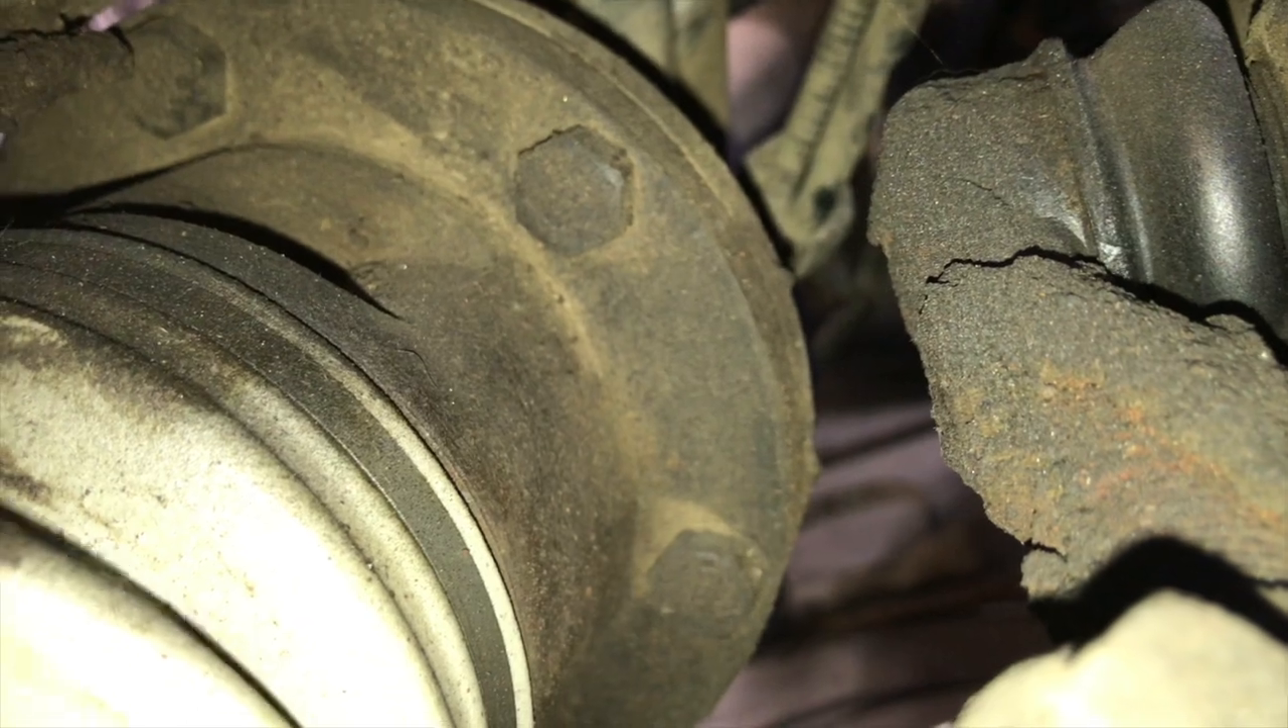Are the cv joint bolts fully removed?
No.